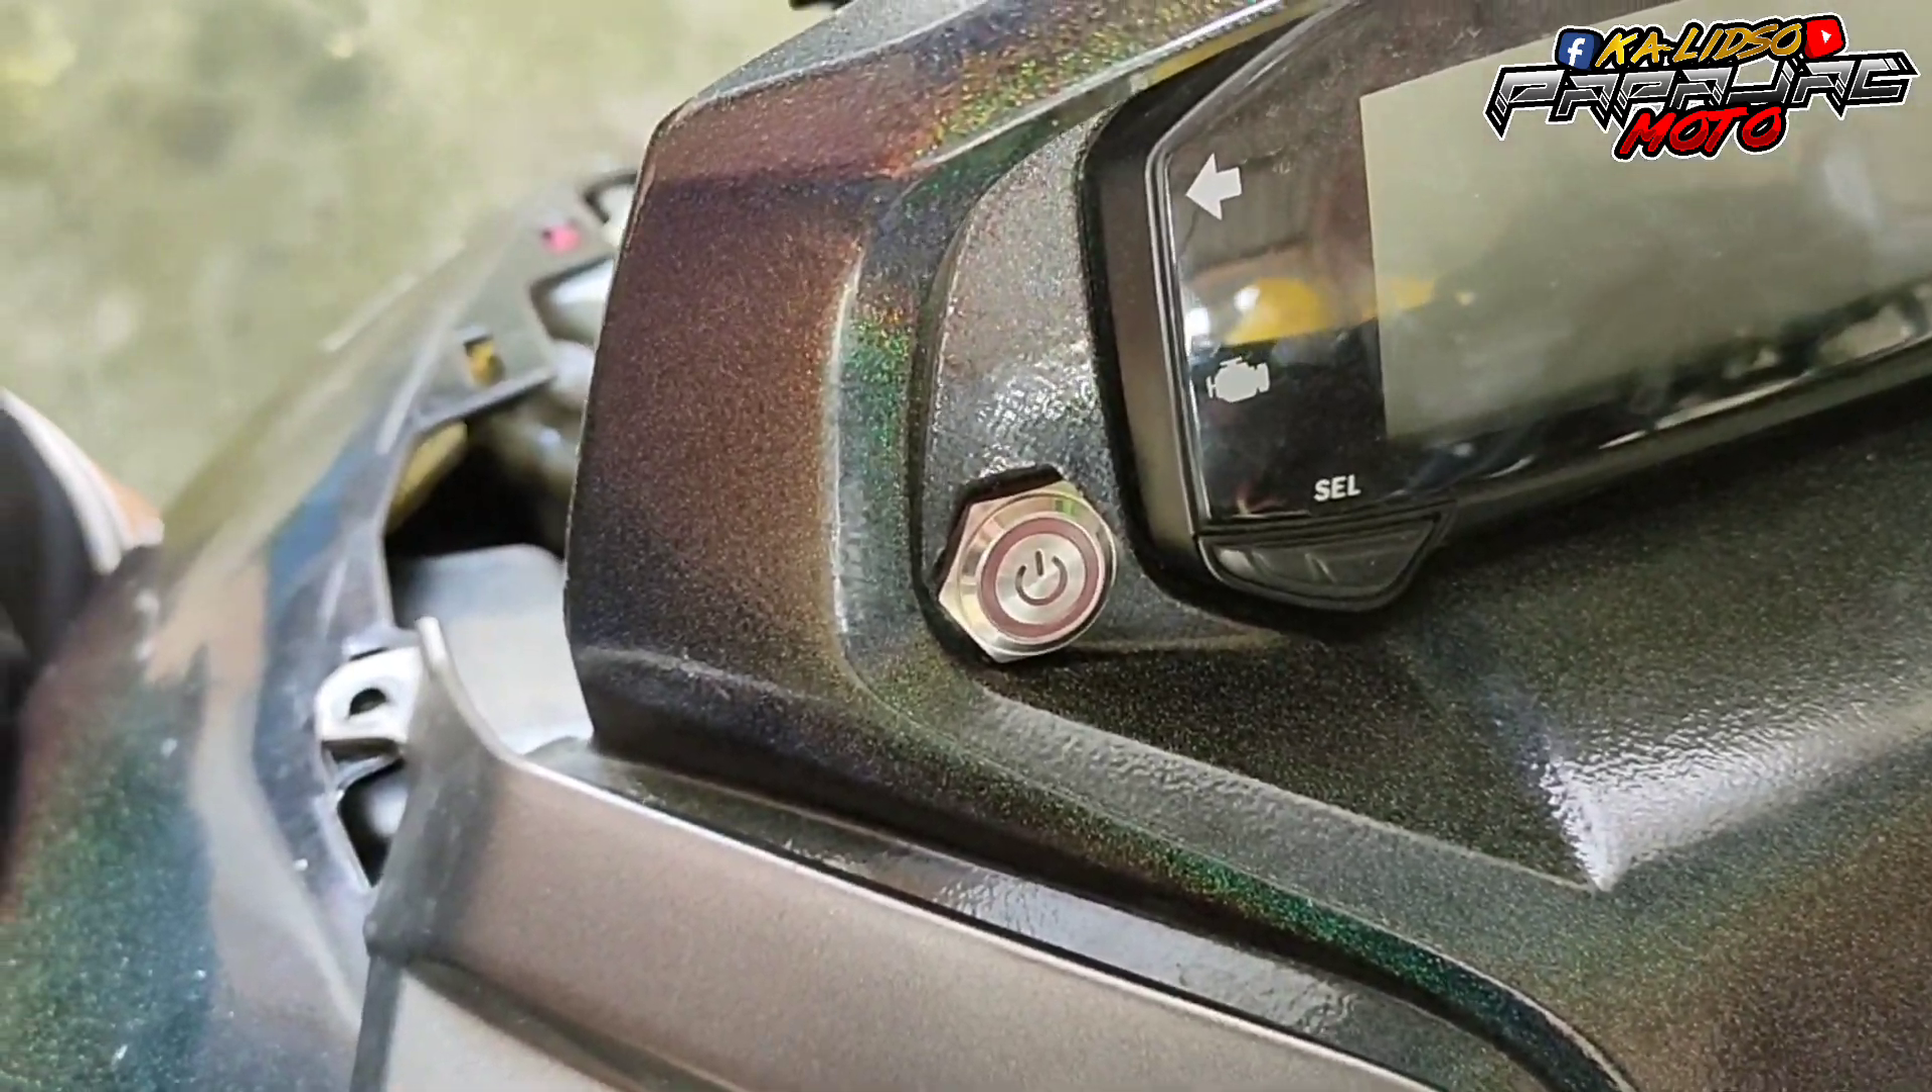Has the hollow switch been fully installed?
Yes.